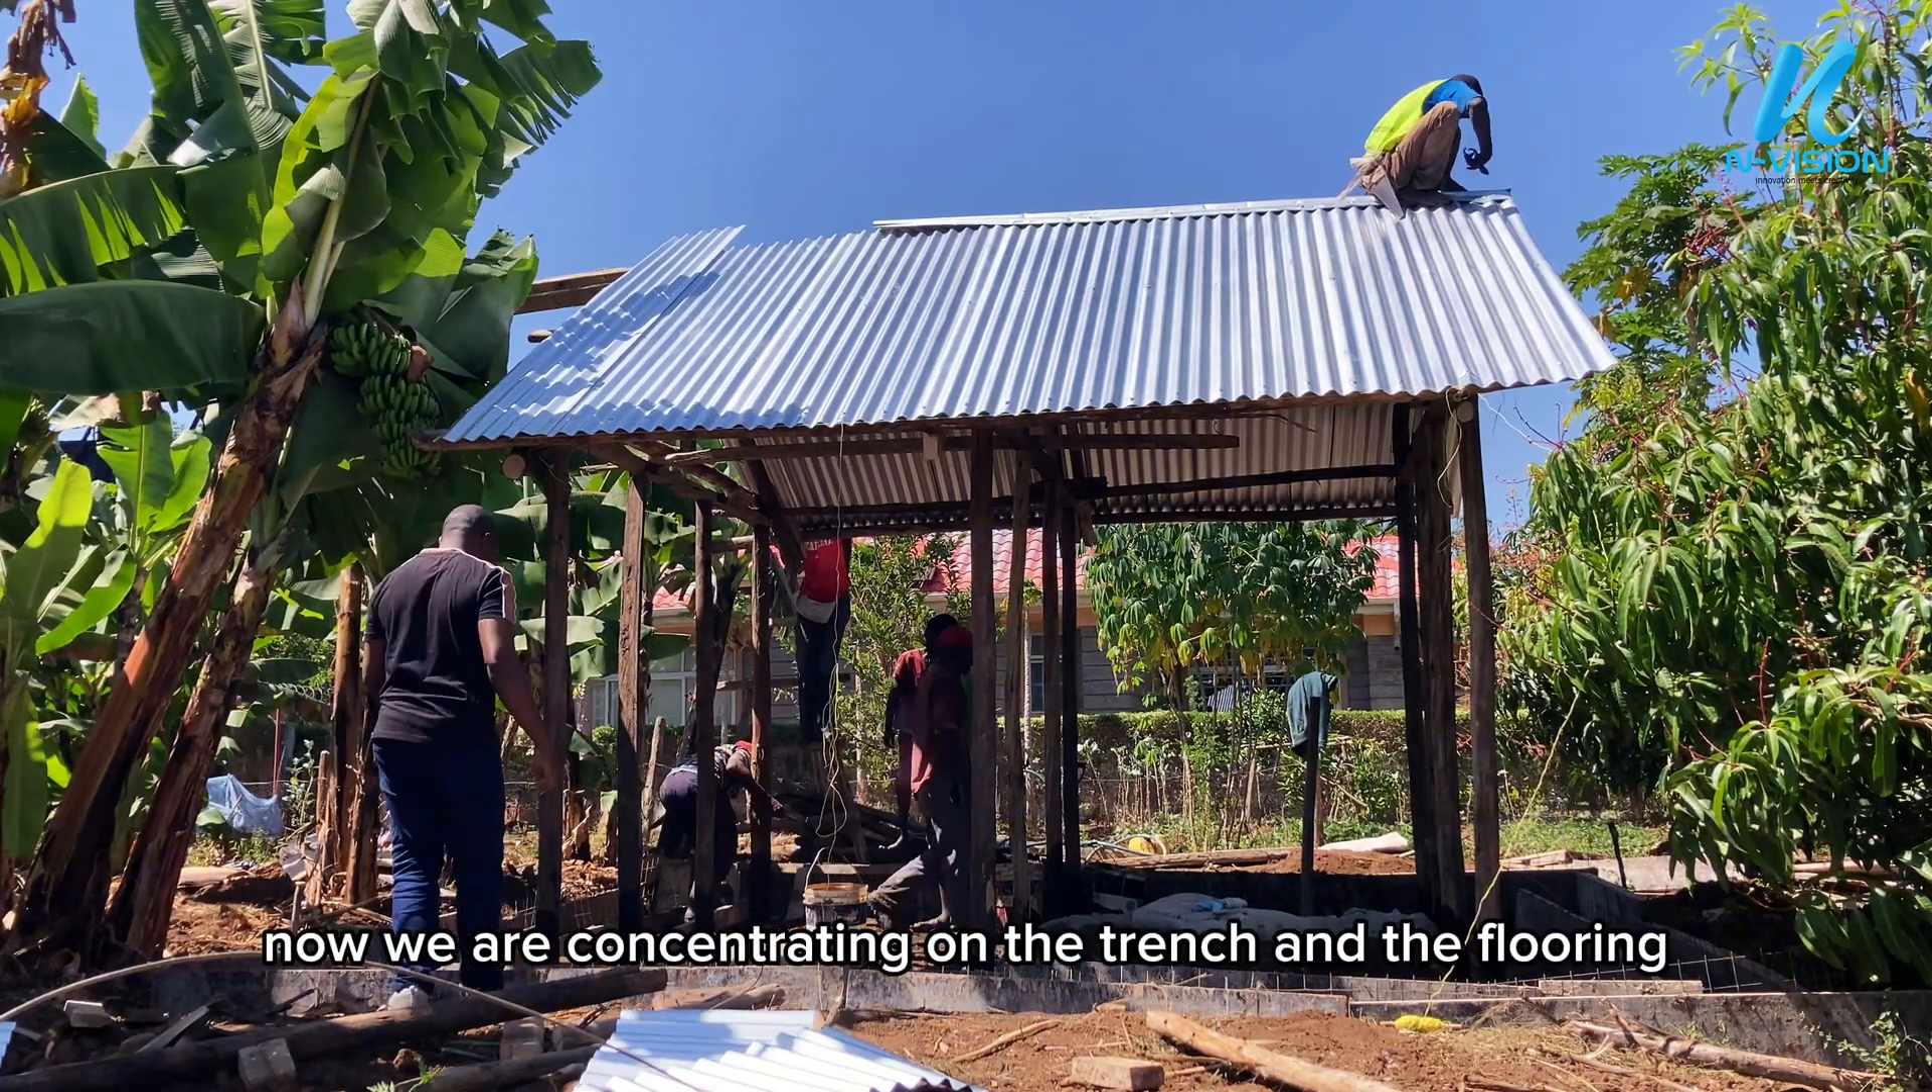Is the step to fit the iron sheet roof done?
No.